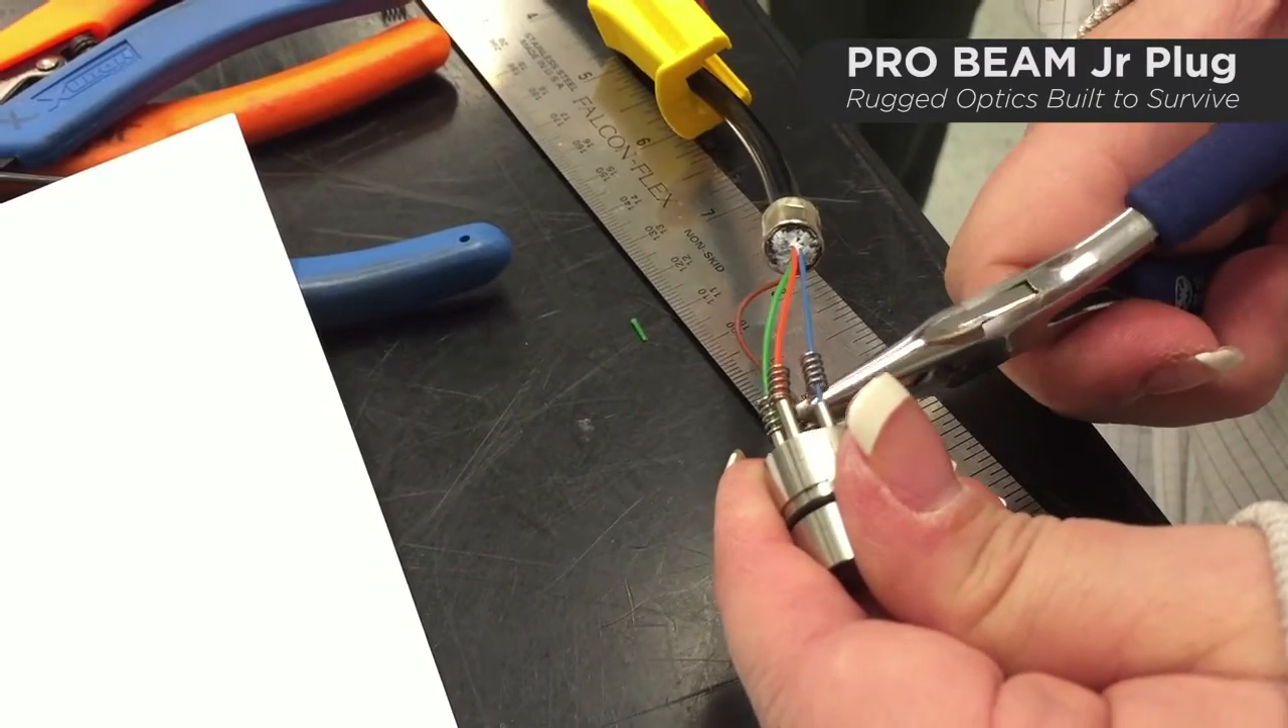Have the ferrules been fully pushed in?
No.